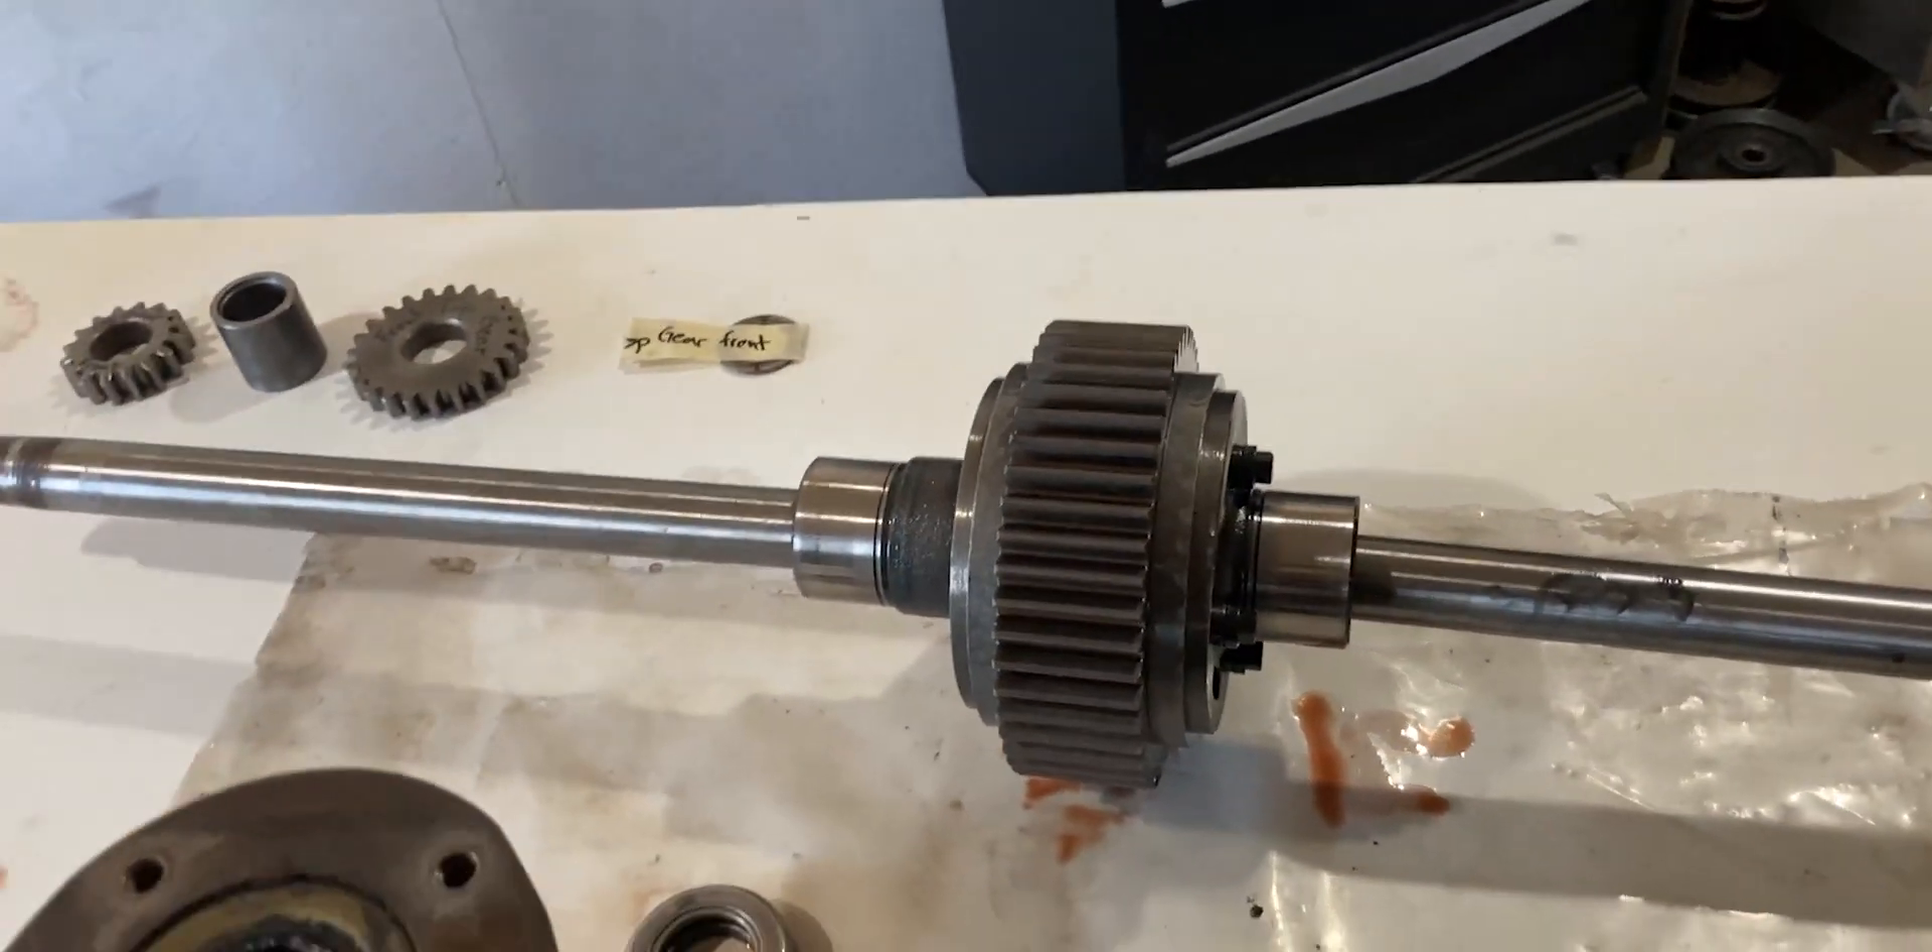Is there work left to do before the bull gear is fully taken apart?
Yes.